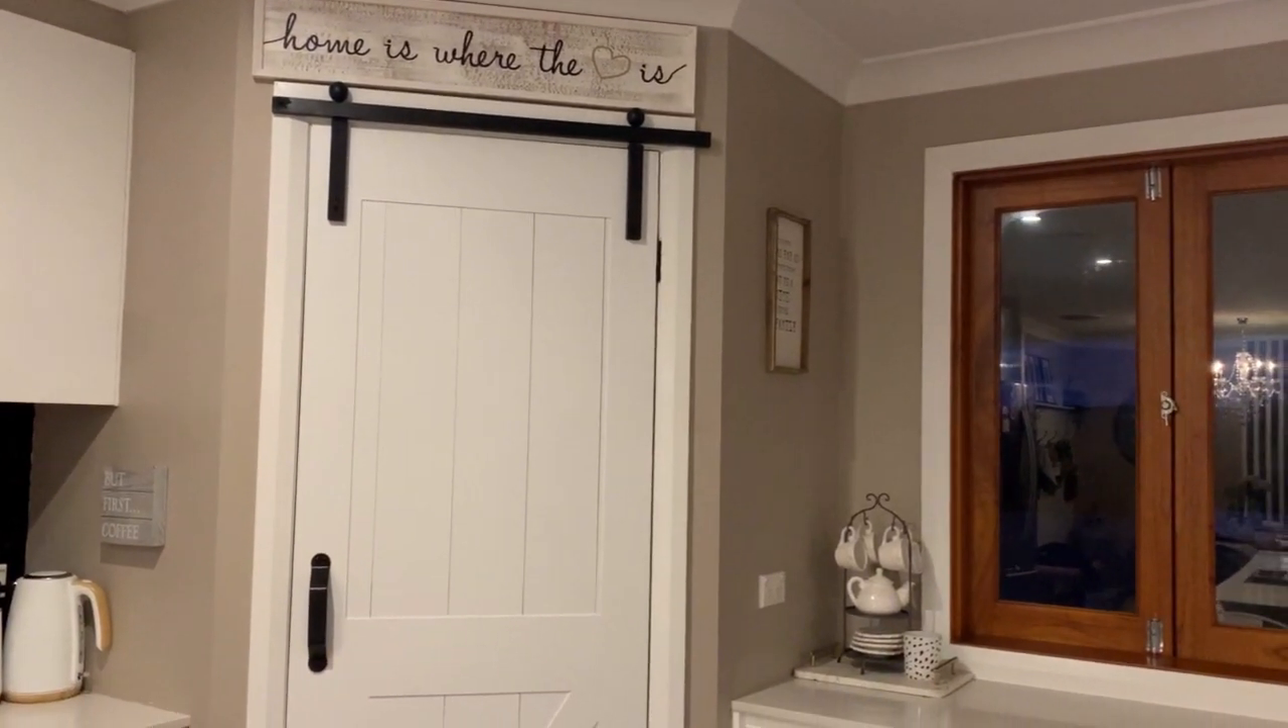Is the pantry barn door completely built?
Yes.